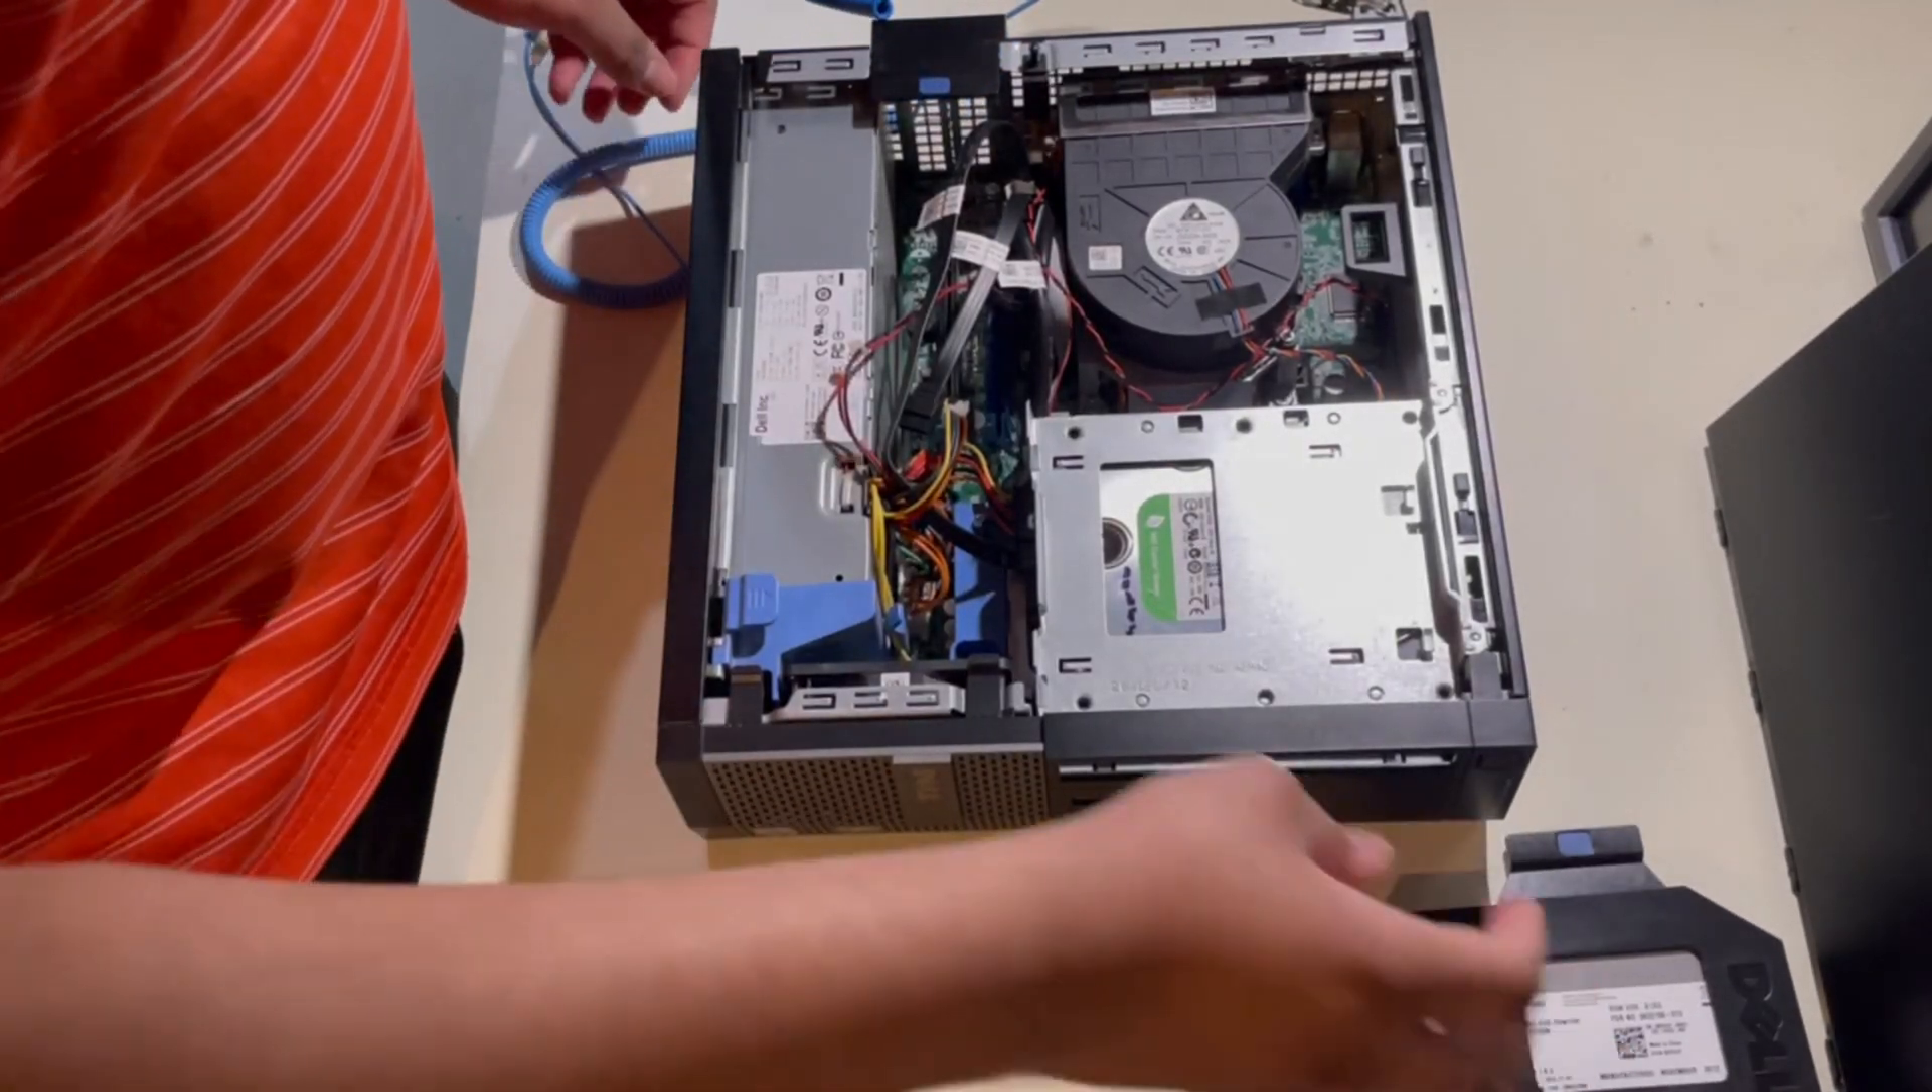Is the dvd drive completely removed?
Yes.